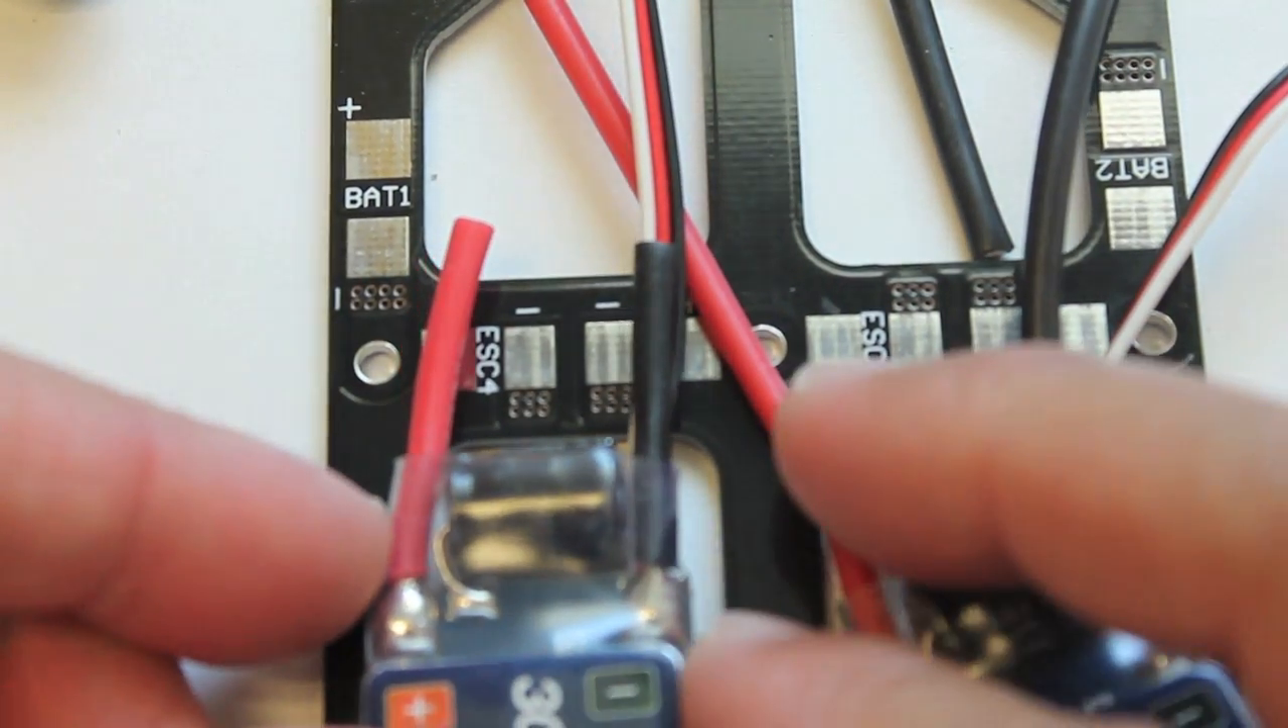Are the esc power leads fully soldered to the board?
No.